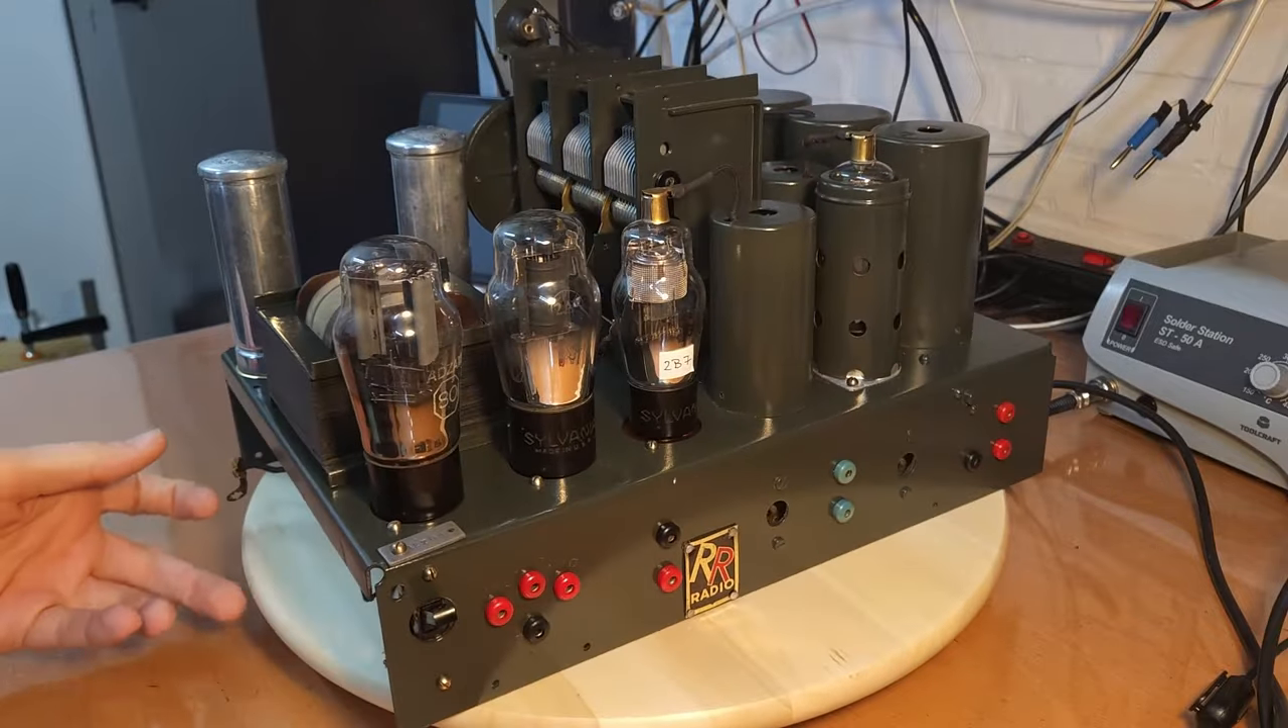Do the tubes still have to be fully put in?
No.